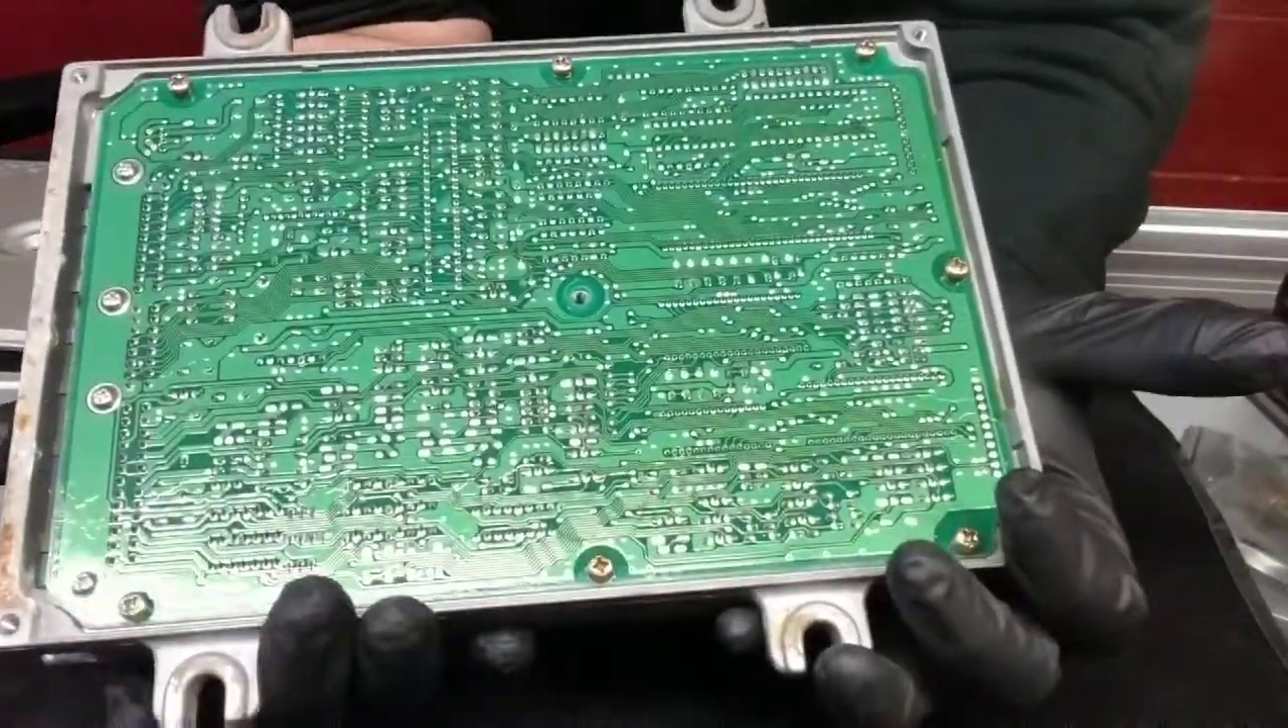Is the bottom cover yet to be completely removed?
No.